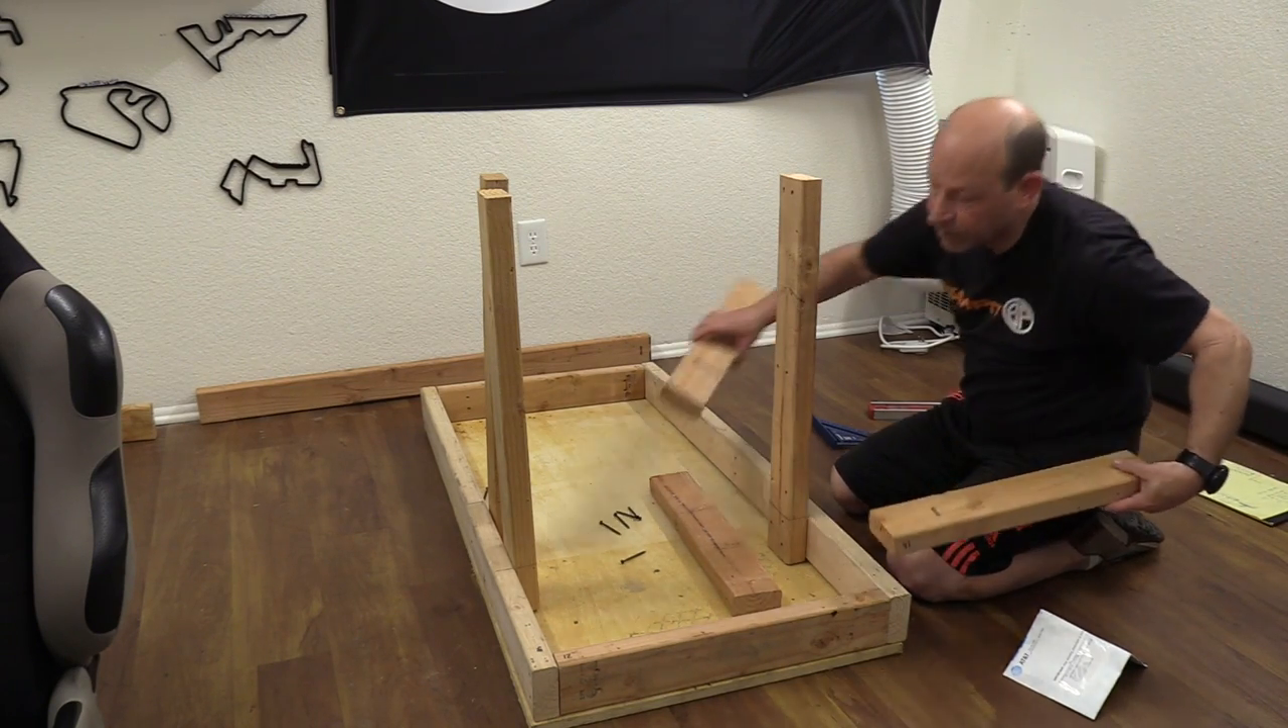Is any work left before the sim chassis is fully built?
Yes.